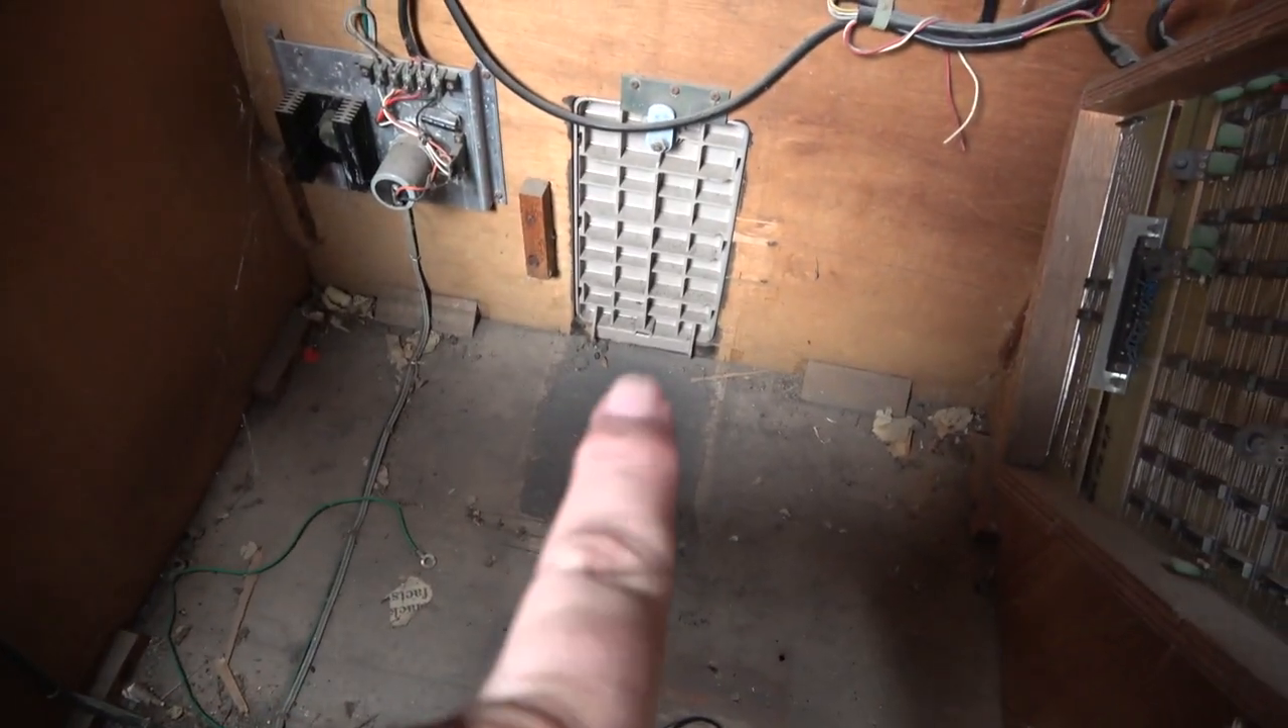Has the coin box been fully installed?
No.